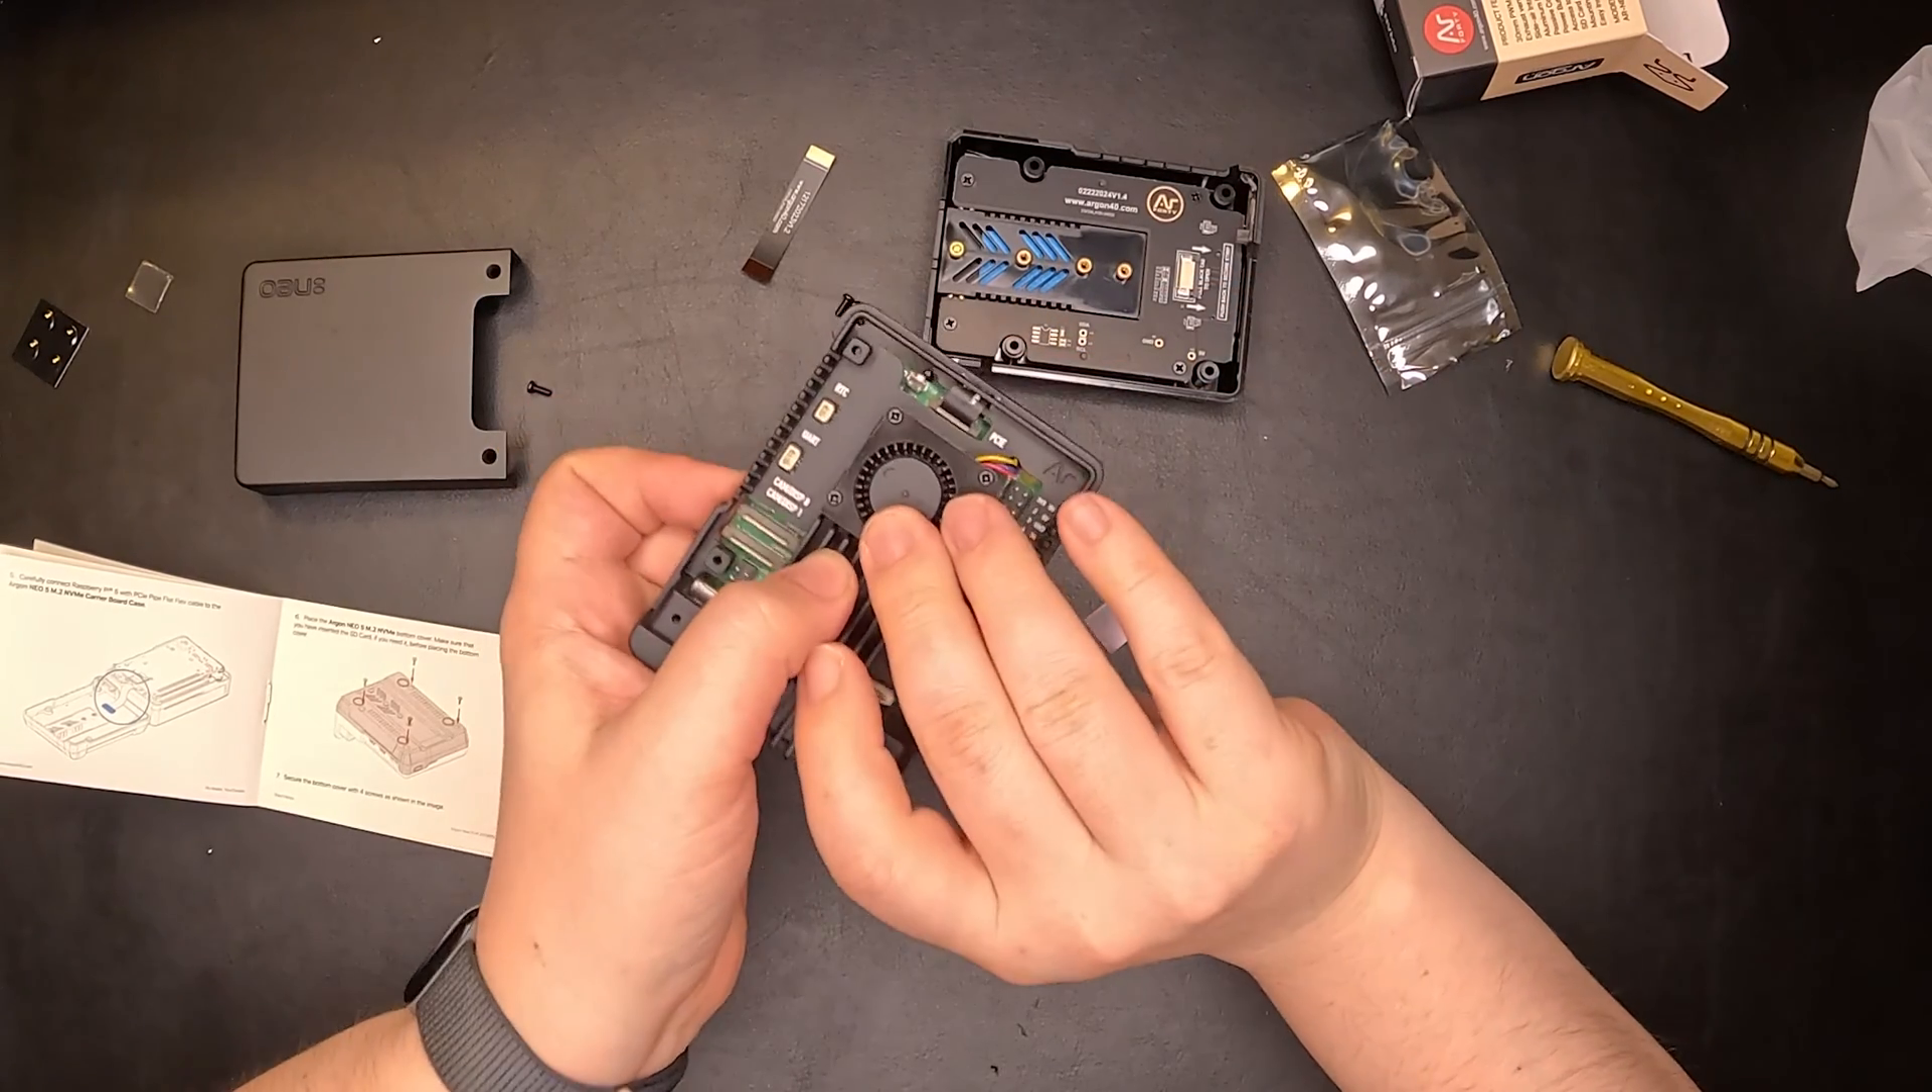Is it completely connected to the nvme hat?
No.